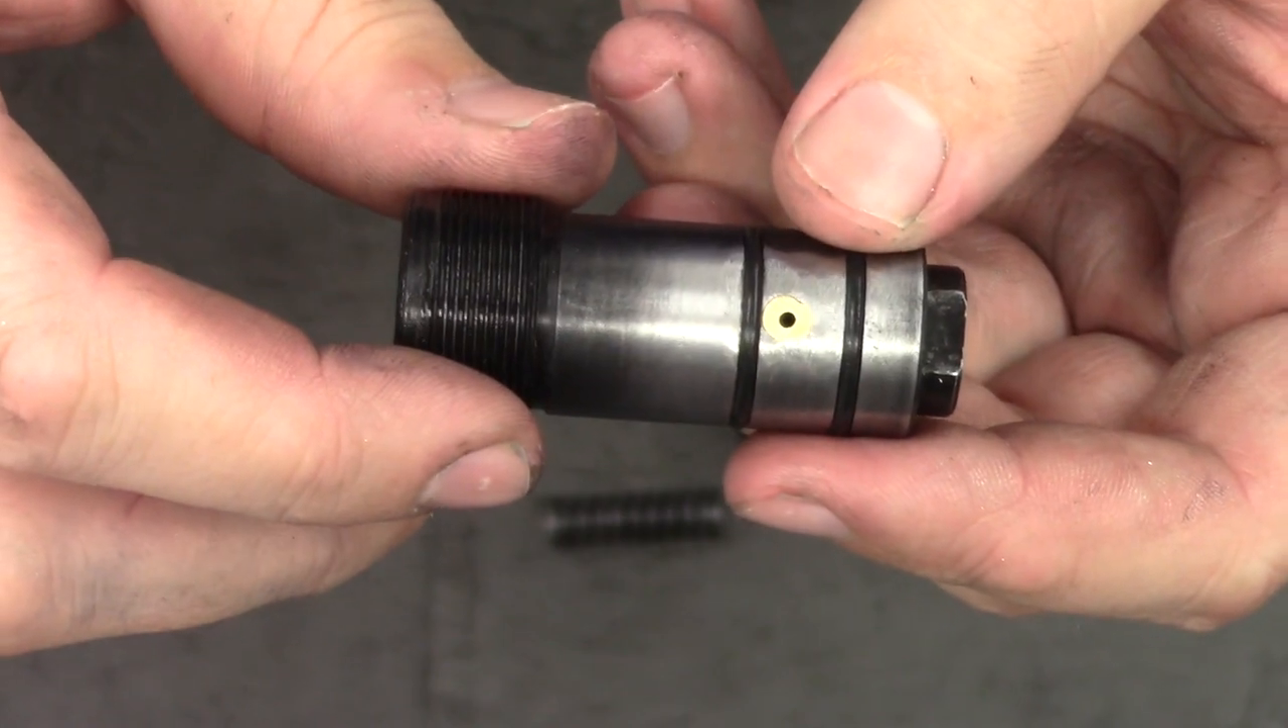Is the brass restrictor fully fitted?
Yes.